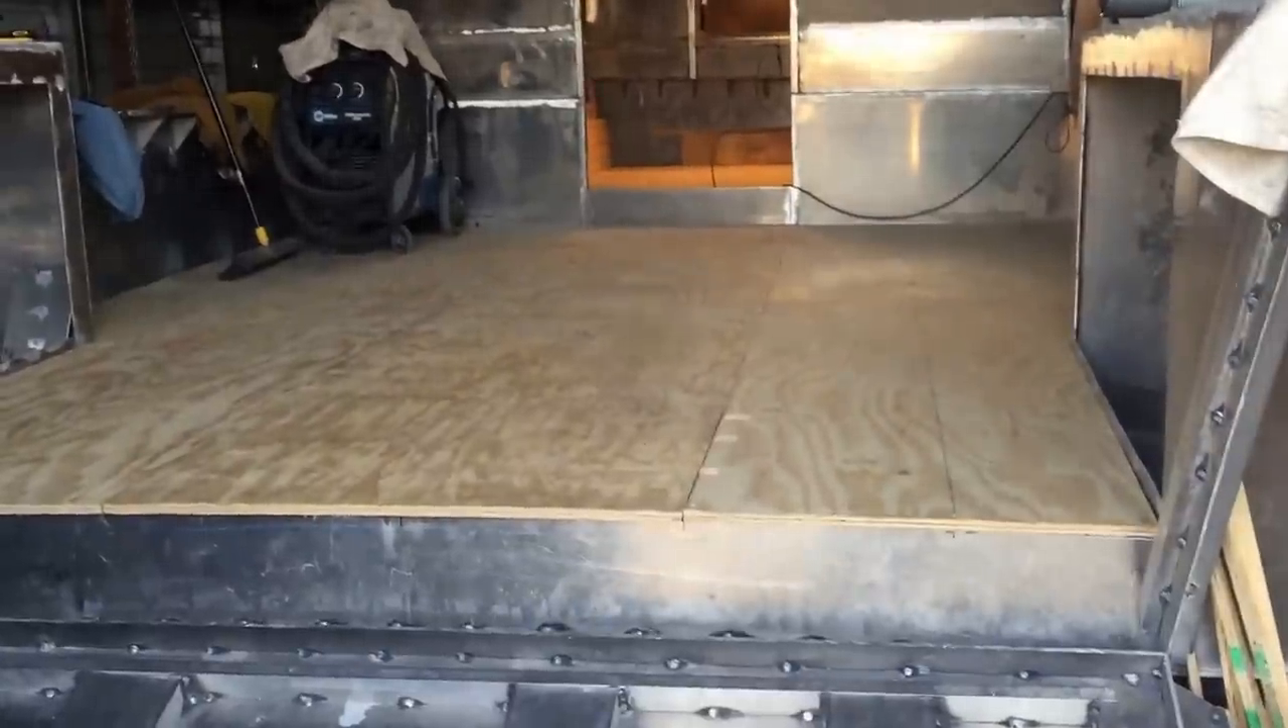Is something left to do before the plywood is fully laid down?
No.